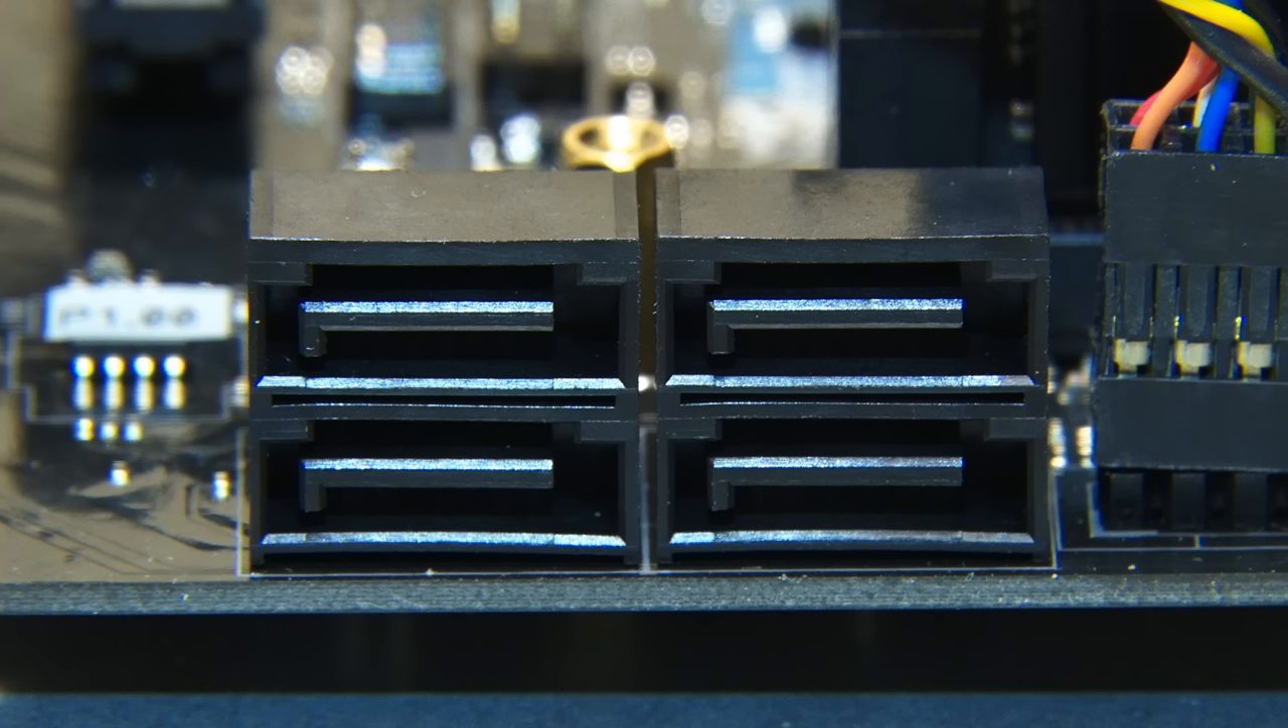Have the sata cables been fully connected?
No.